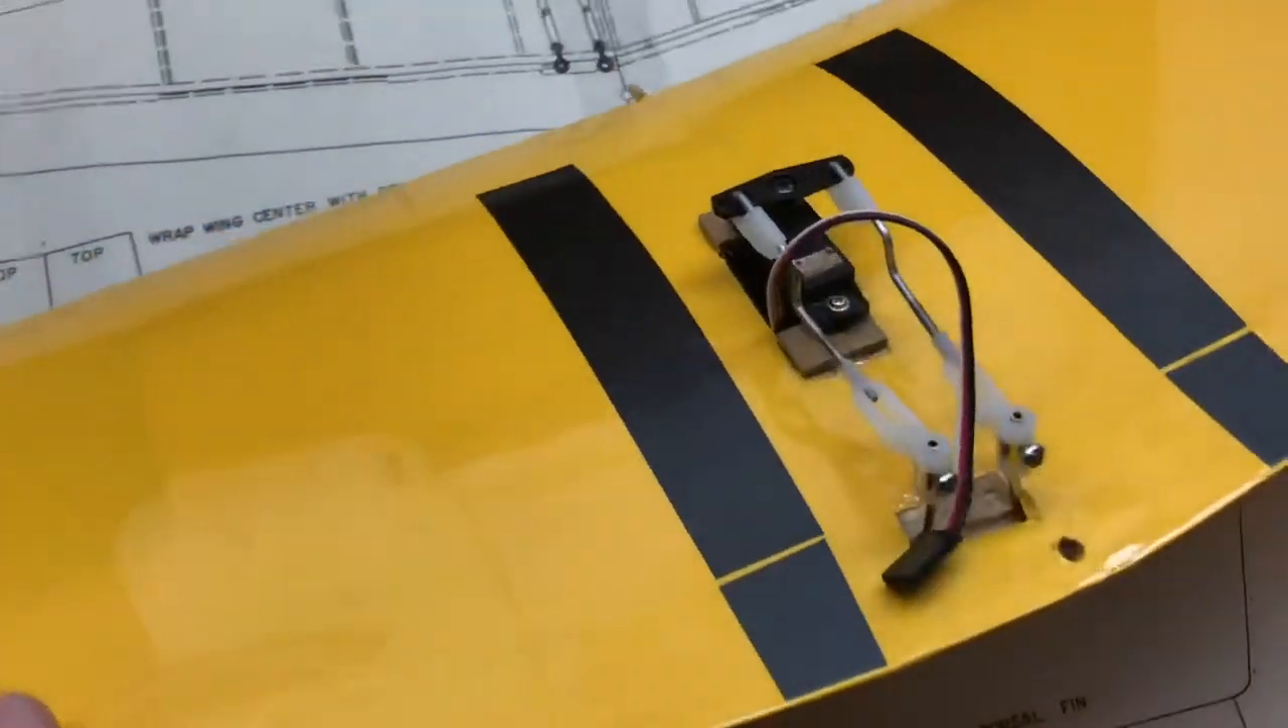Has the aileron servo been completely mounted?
Yes.